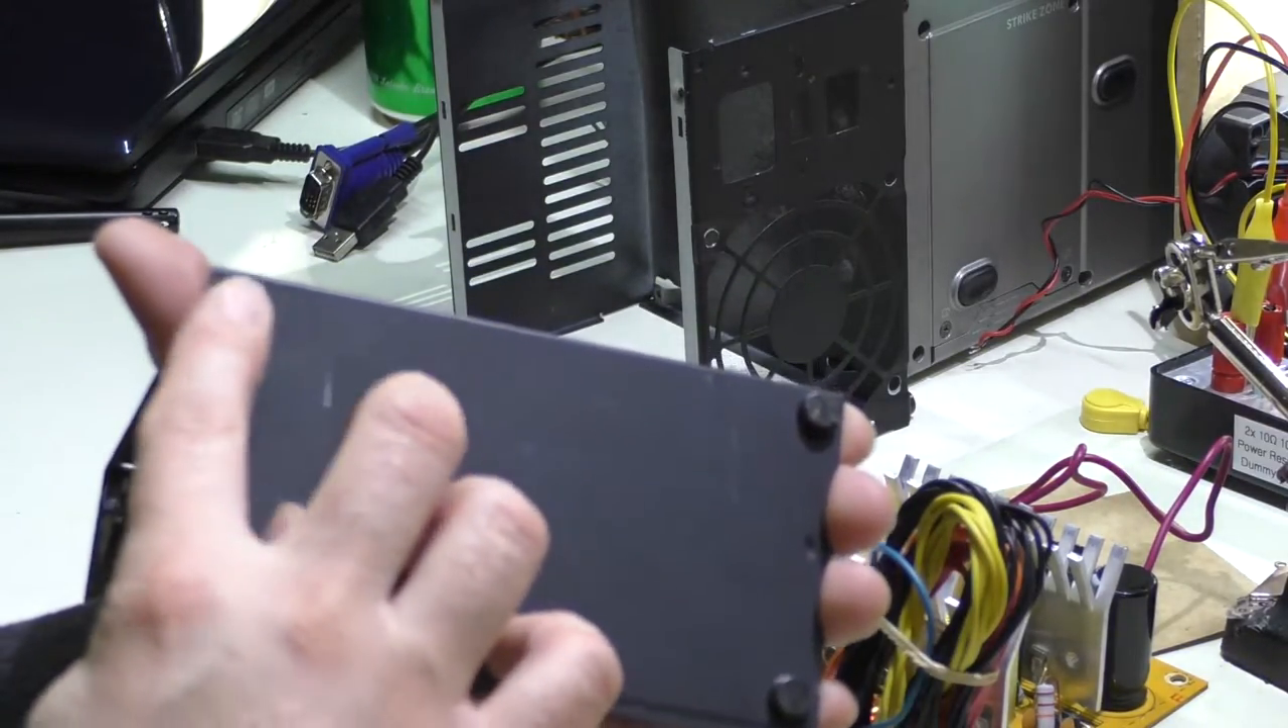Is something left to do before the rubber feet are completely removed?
Yes.